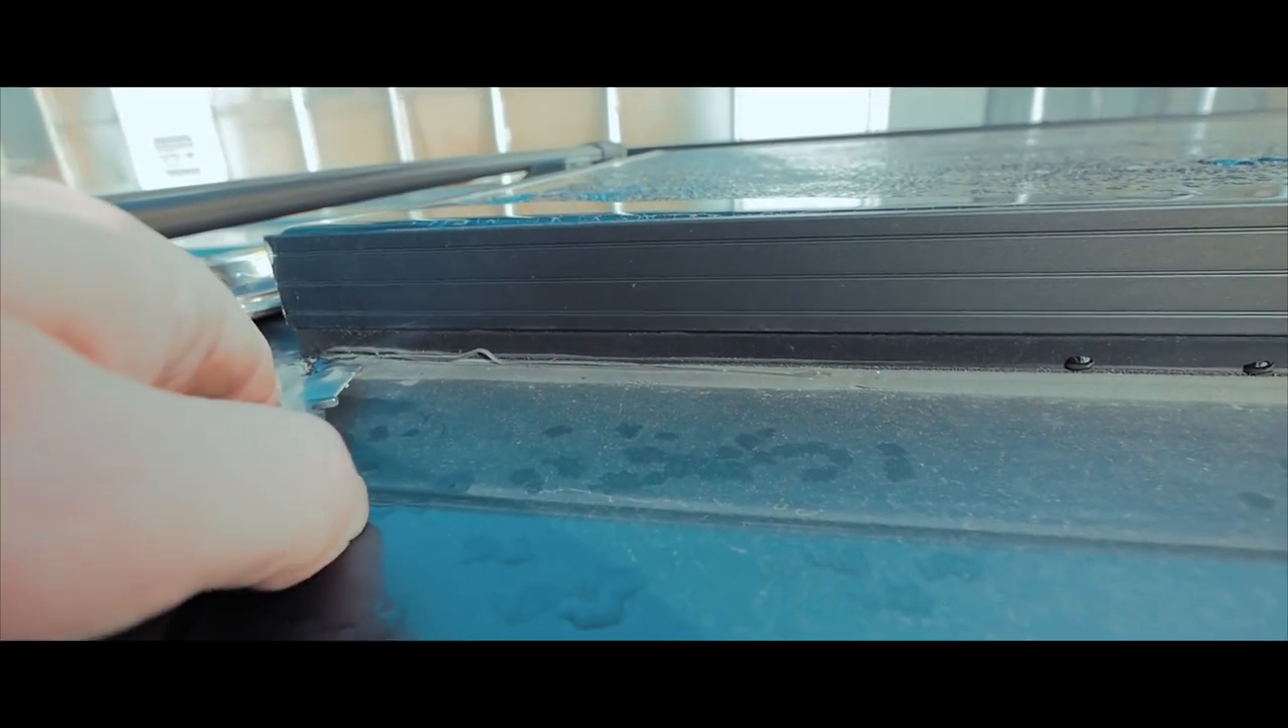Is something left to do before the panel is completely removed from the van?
Yes.